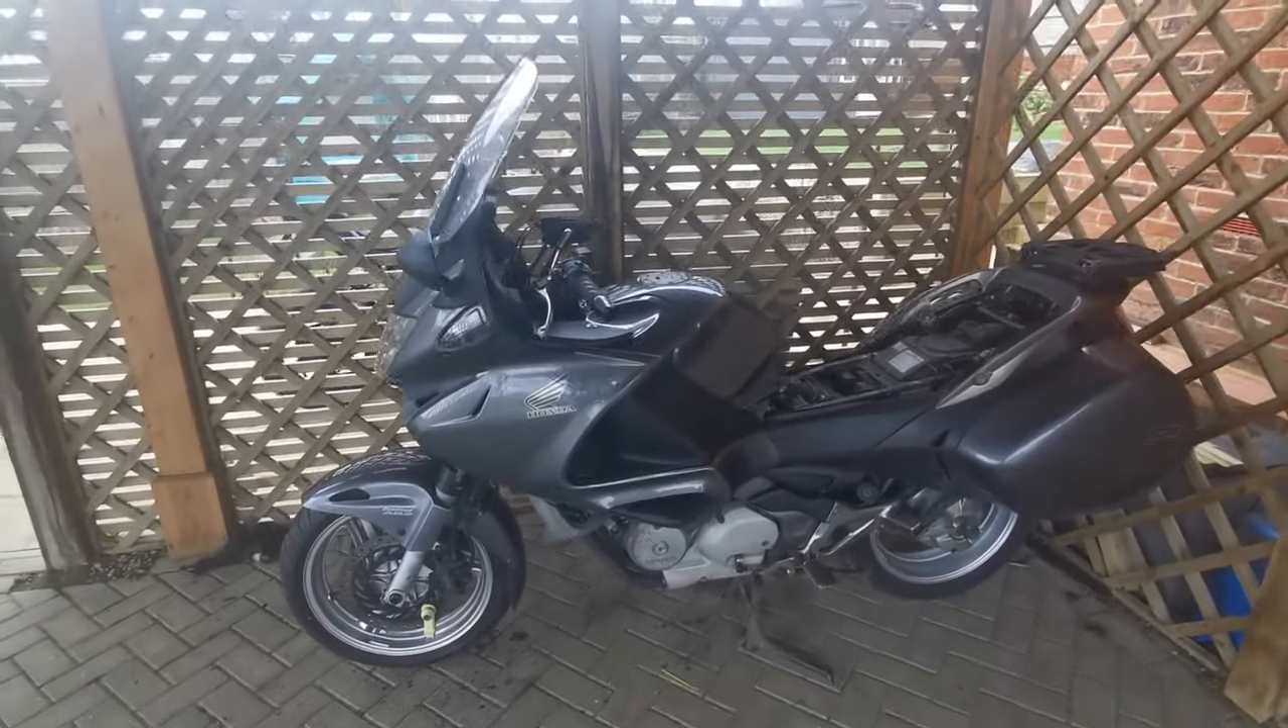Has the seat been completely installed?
No.